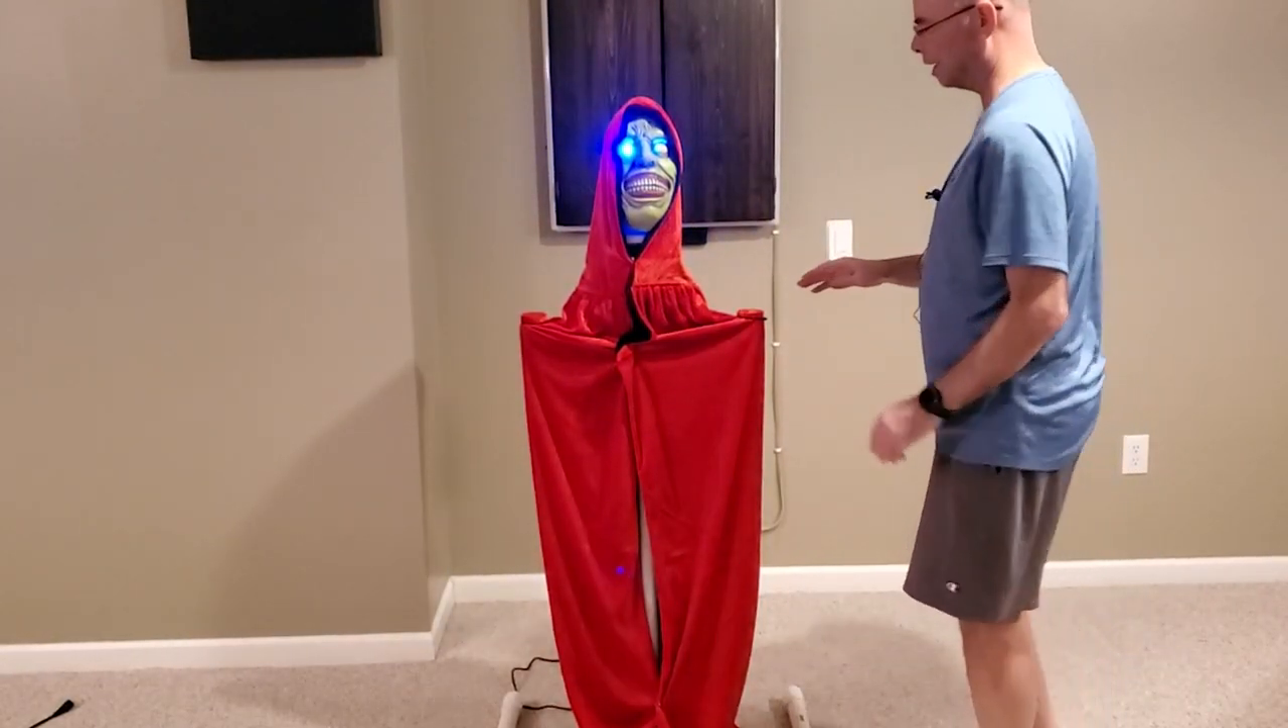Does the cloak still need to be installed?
No.